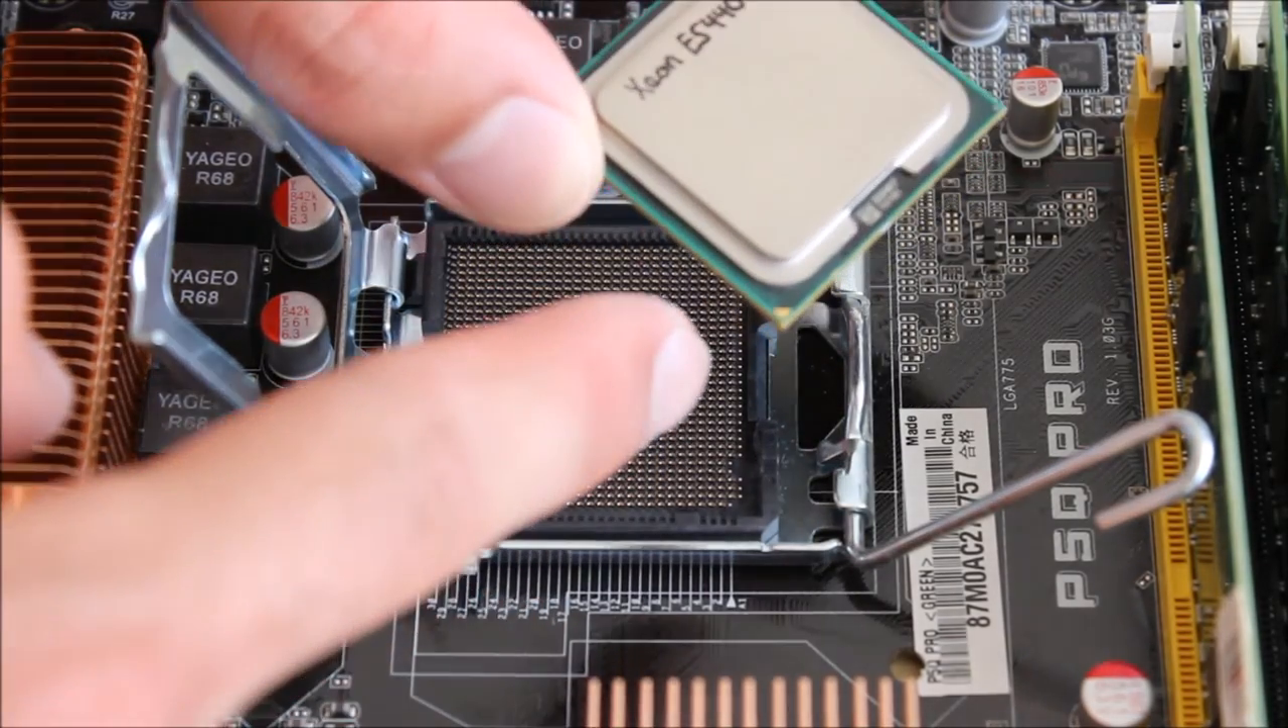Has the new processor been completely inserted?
No.